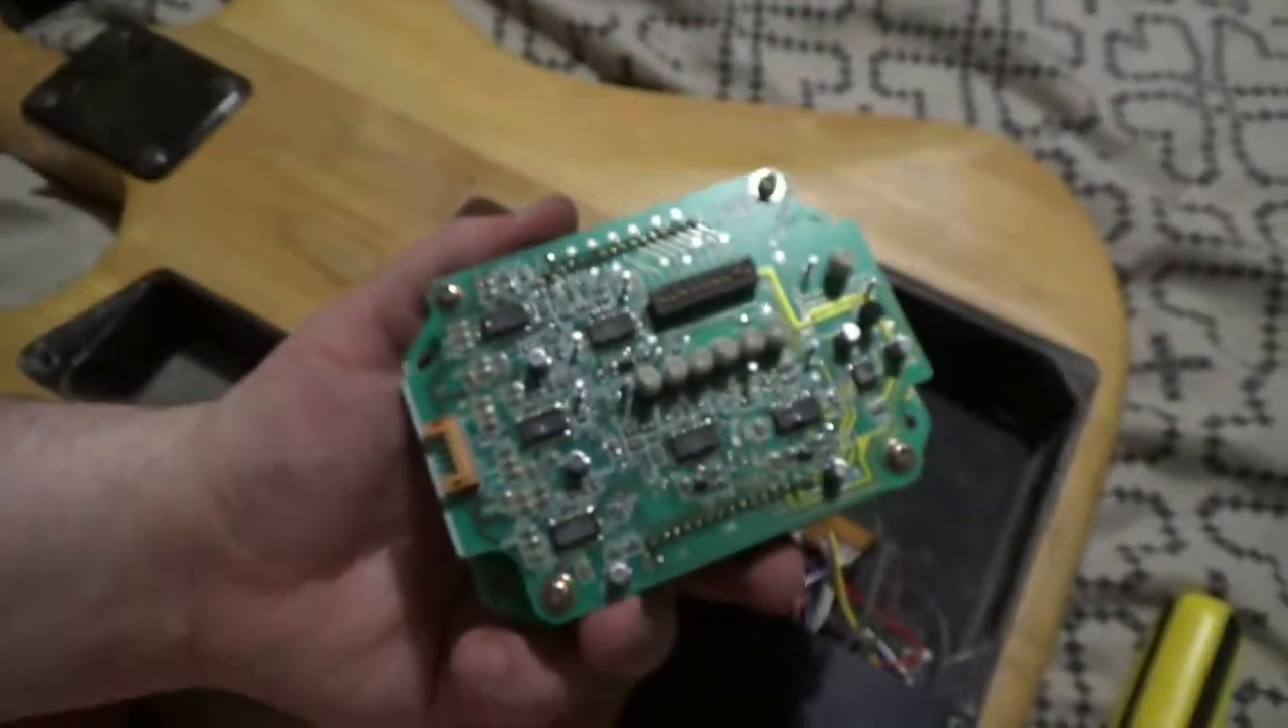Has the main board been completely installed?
No.